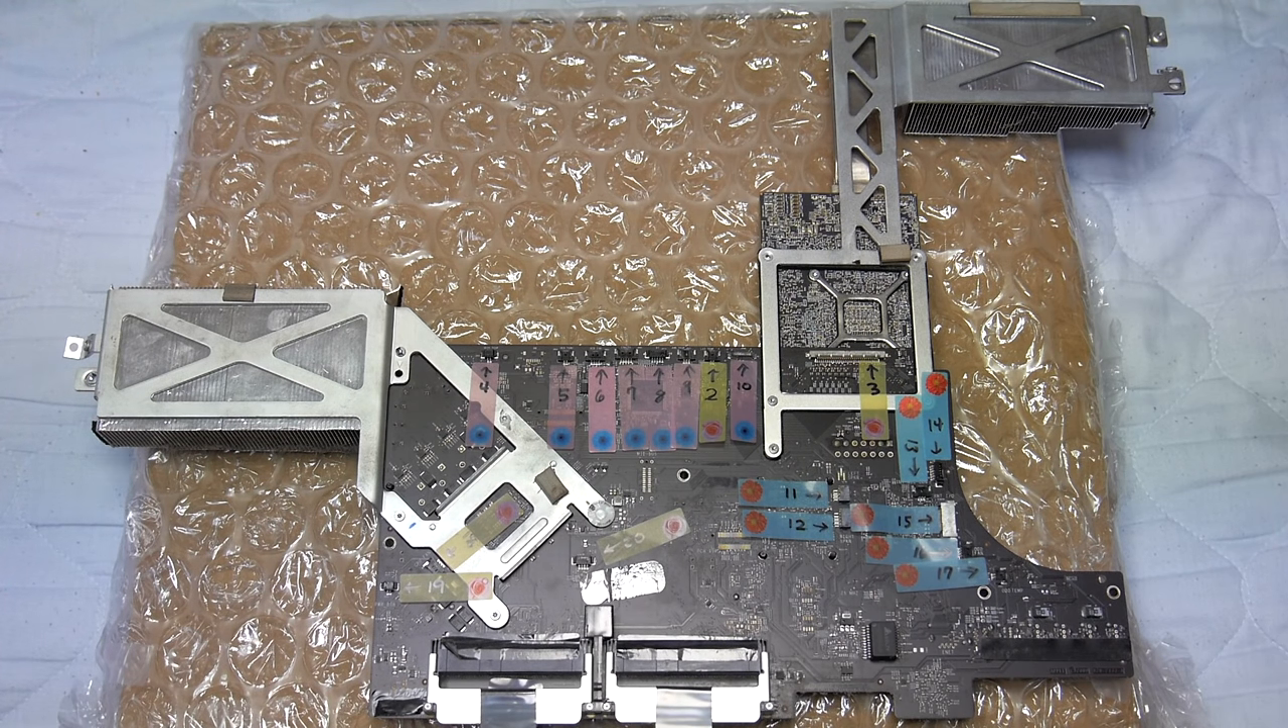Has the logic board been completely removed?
Yes.